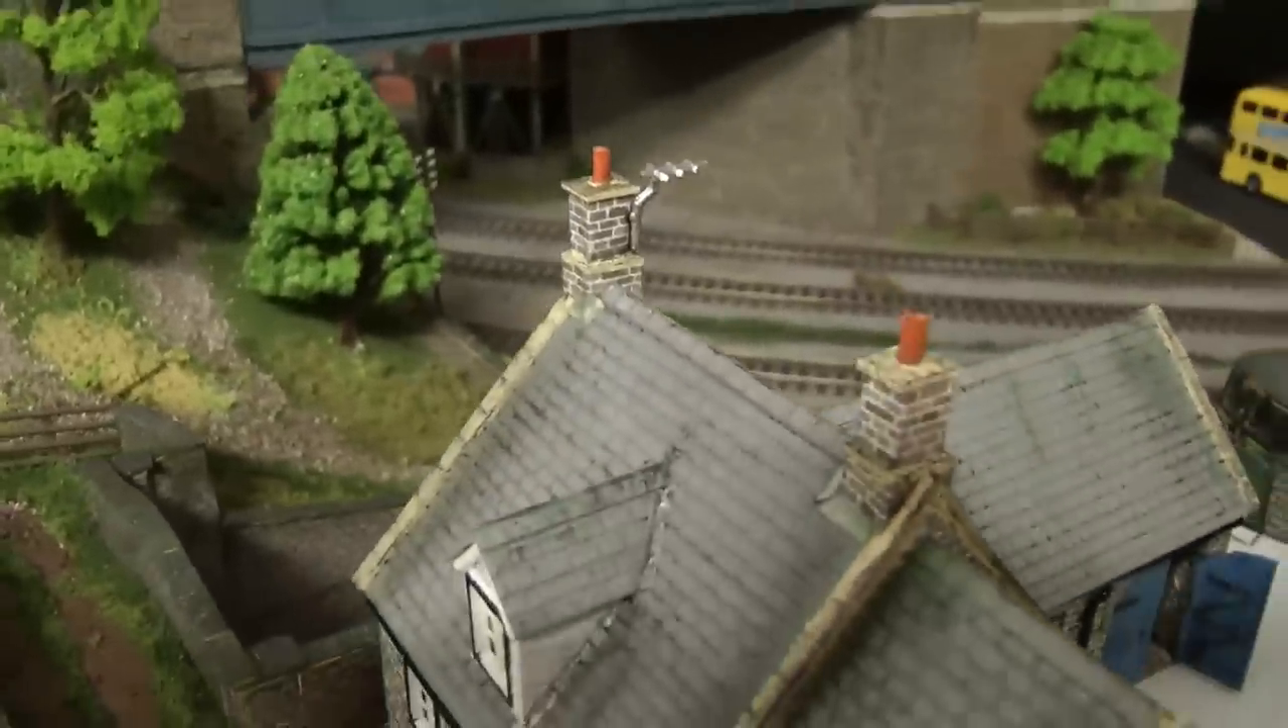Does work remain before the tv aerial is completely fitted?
No.